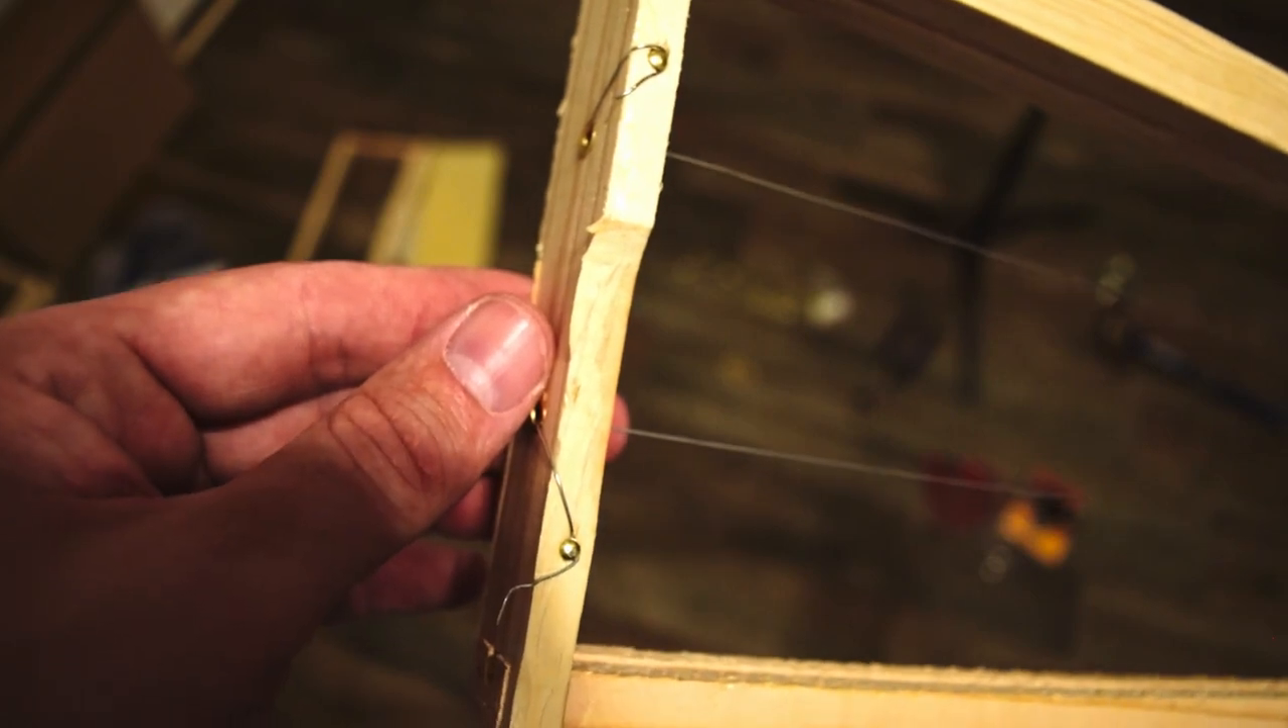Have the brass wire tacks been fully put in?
Yes.